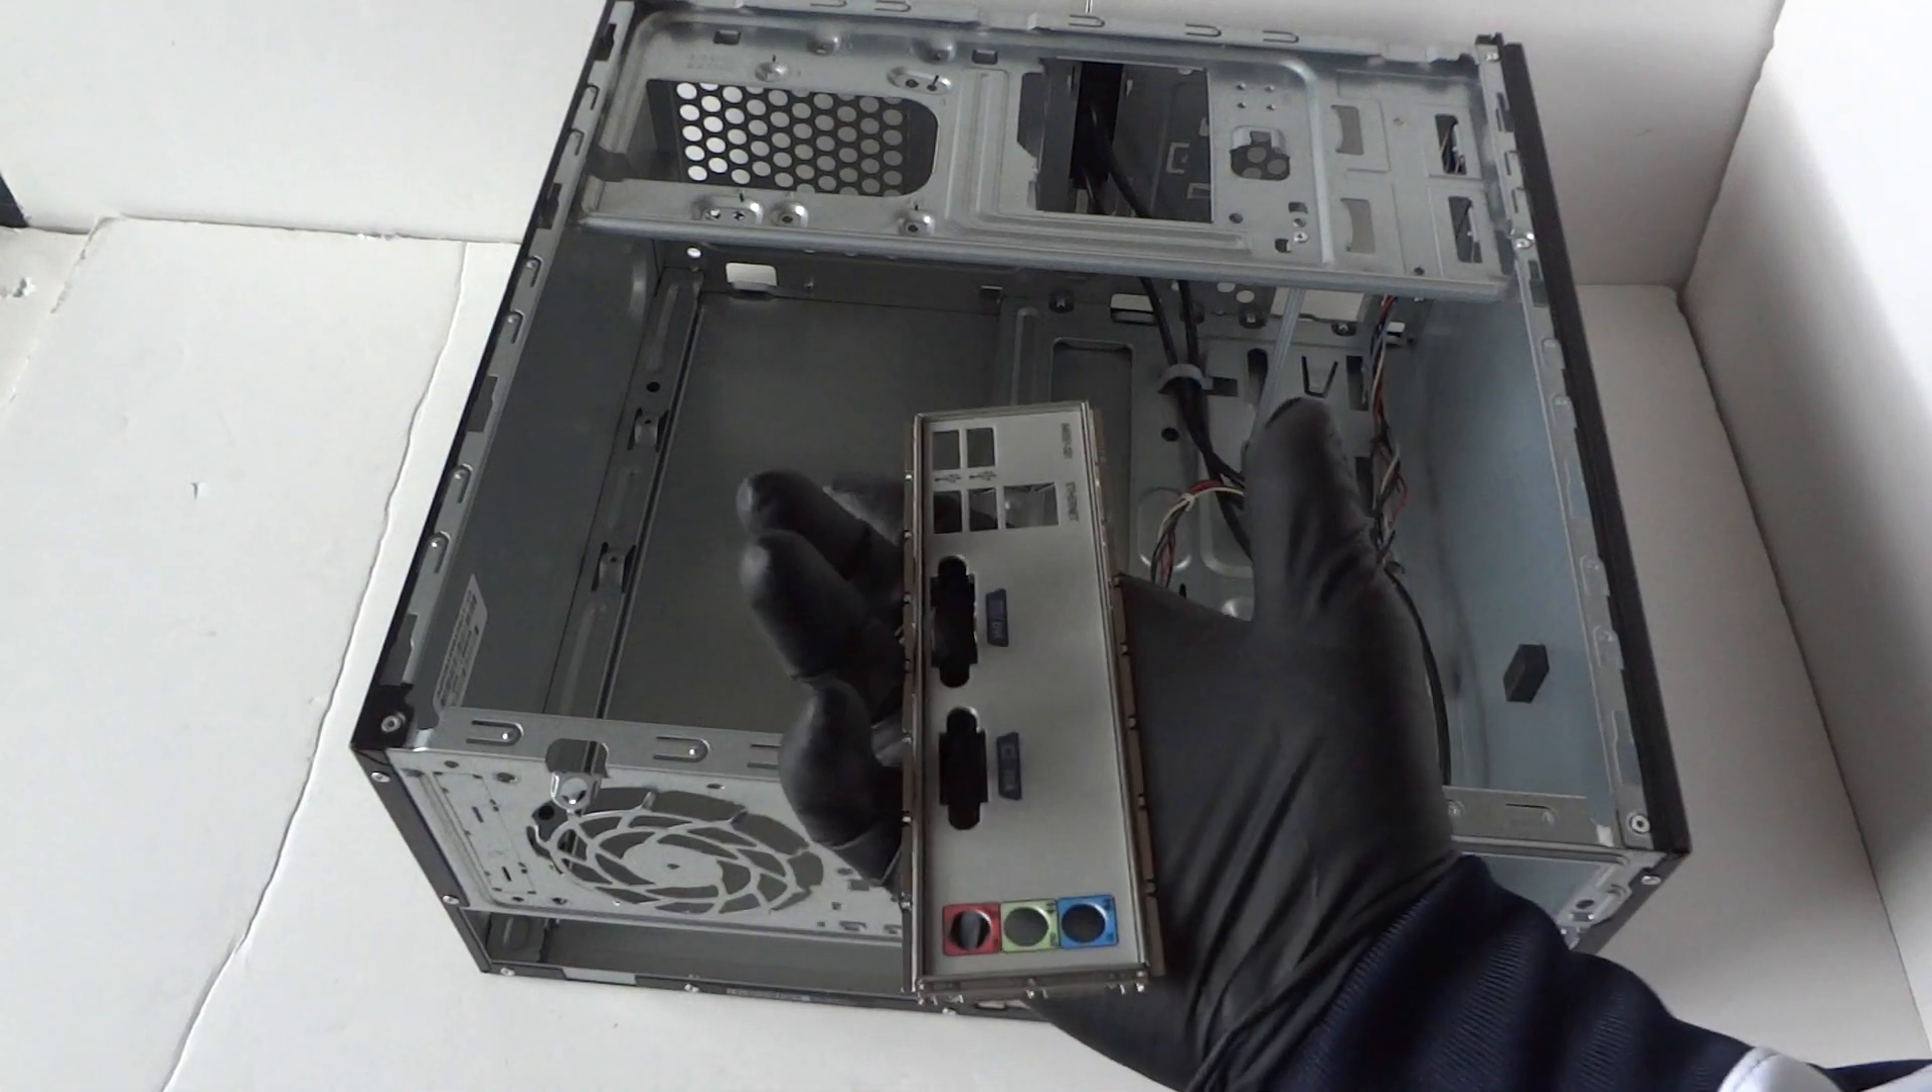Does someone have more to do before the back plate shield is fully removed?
No.